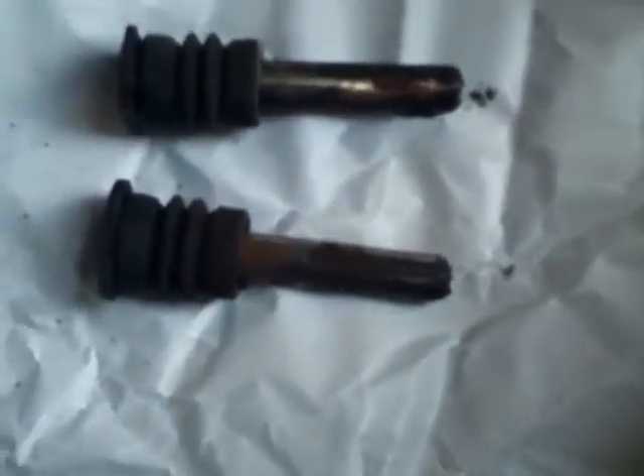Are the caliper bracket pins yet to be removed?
No.